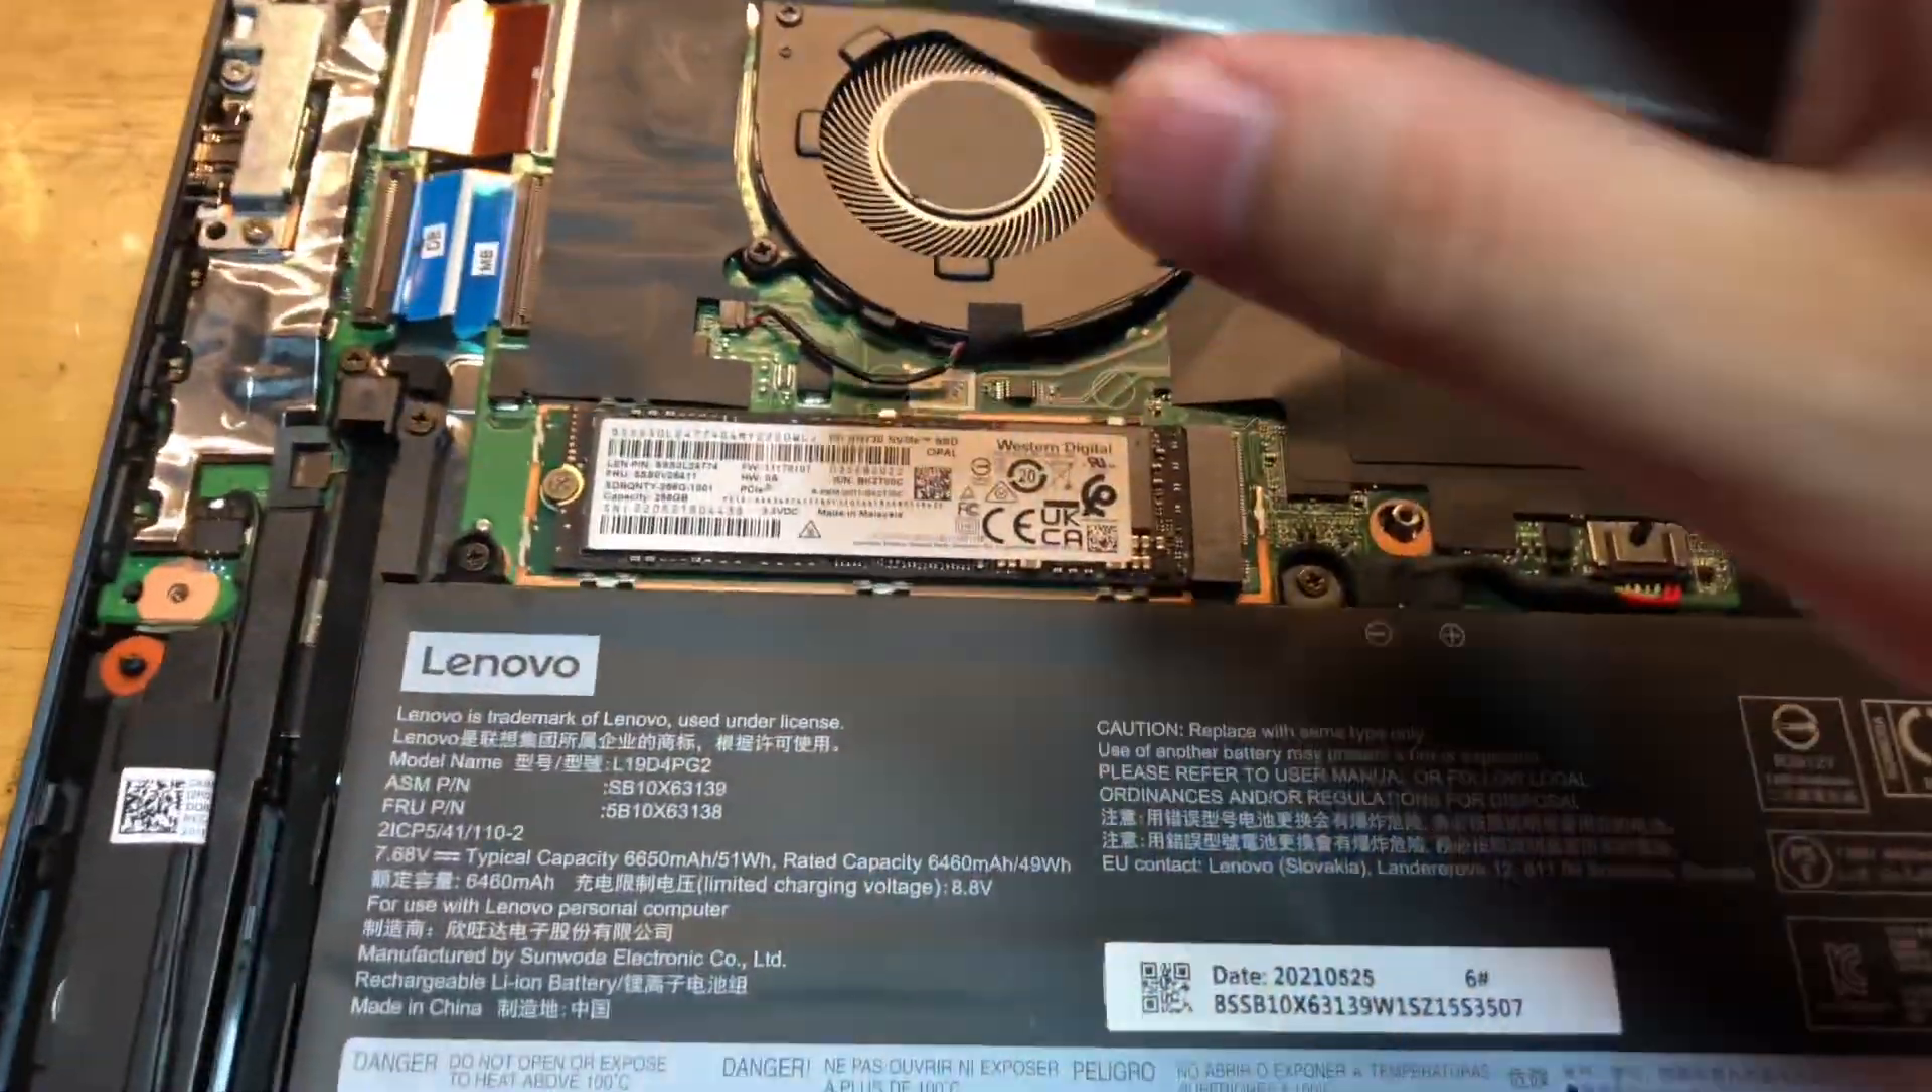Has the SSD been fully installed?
Yes.